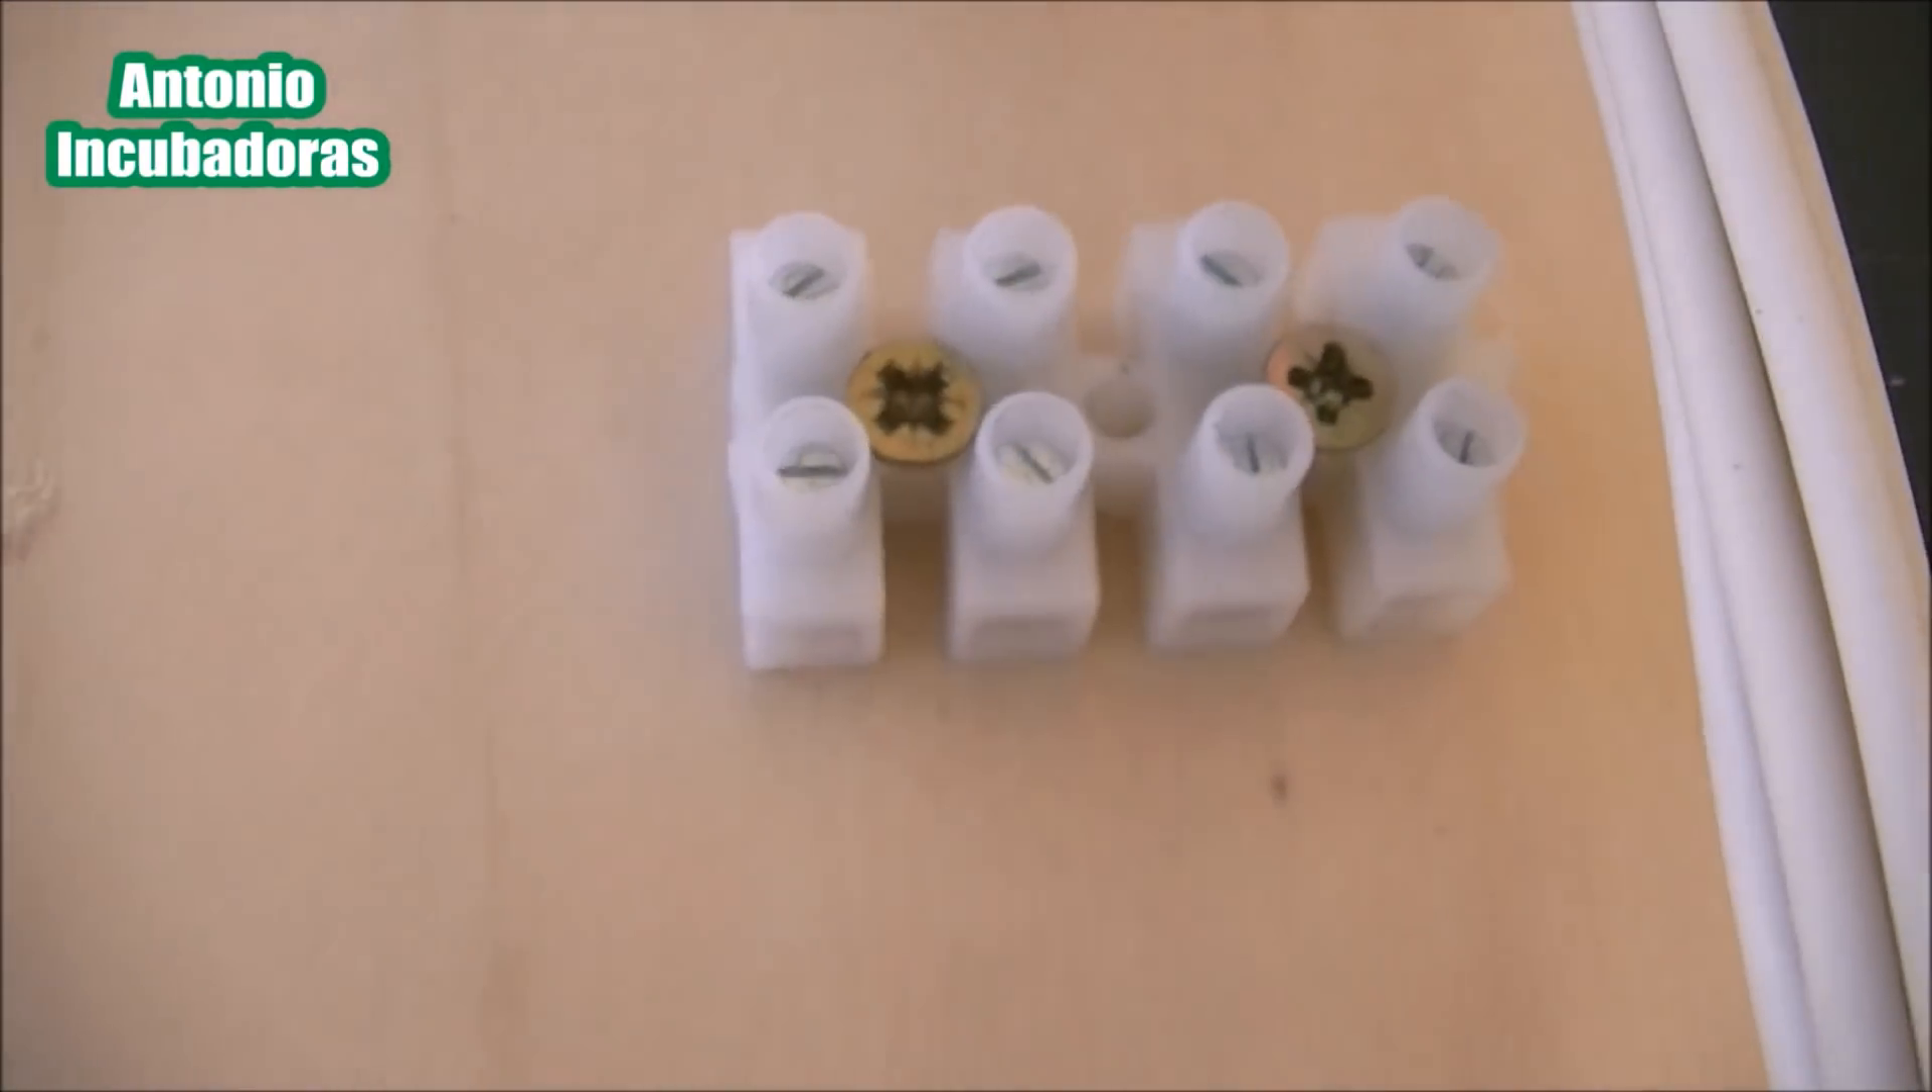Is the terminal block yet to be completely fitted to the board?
No.